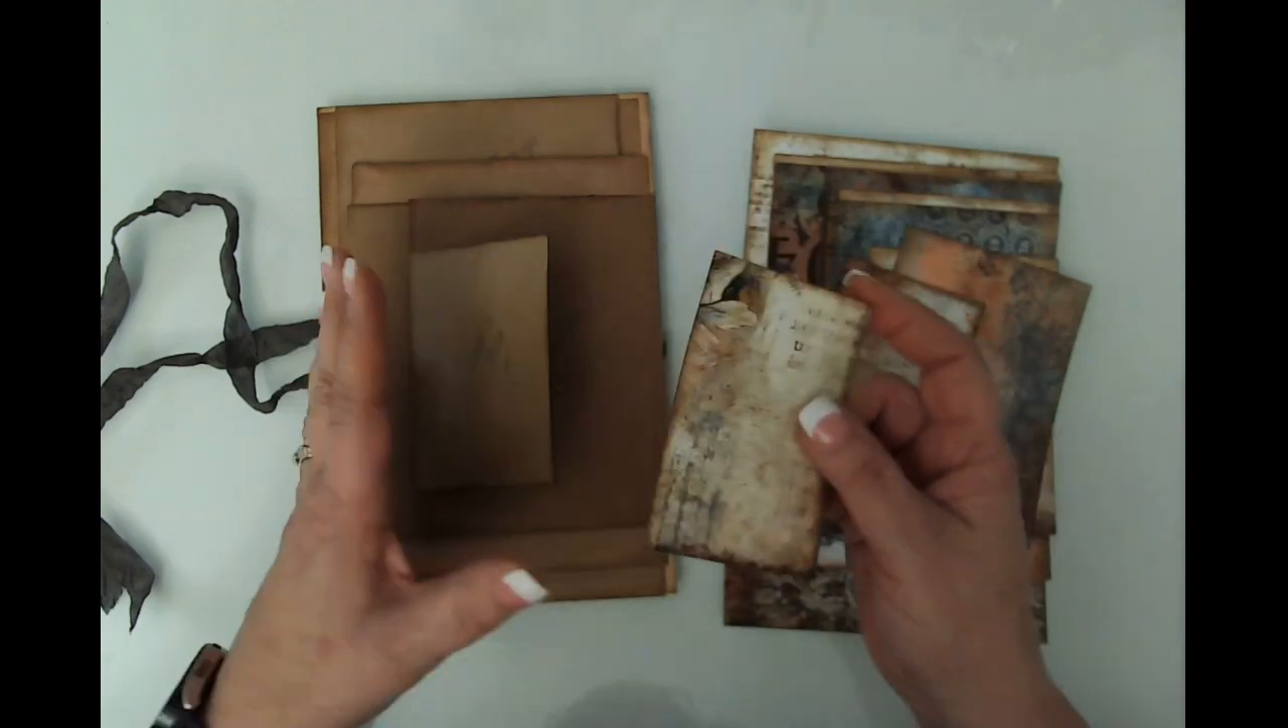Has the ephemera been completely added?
No.